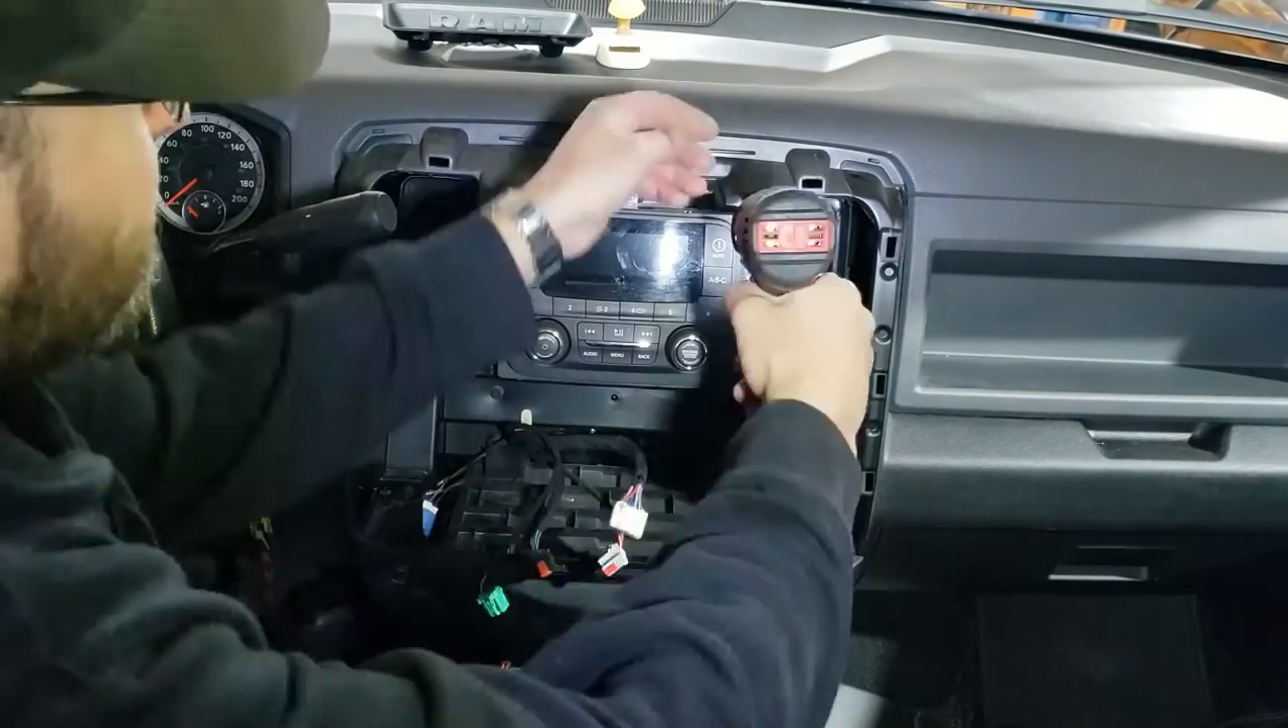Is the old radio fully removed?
No.